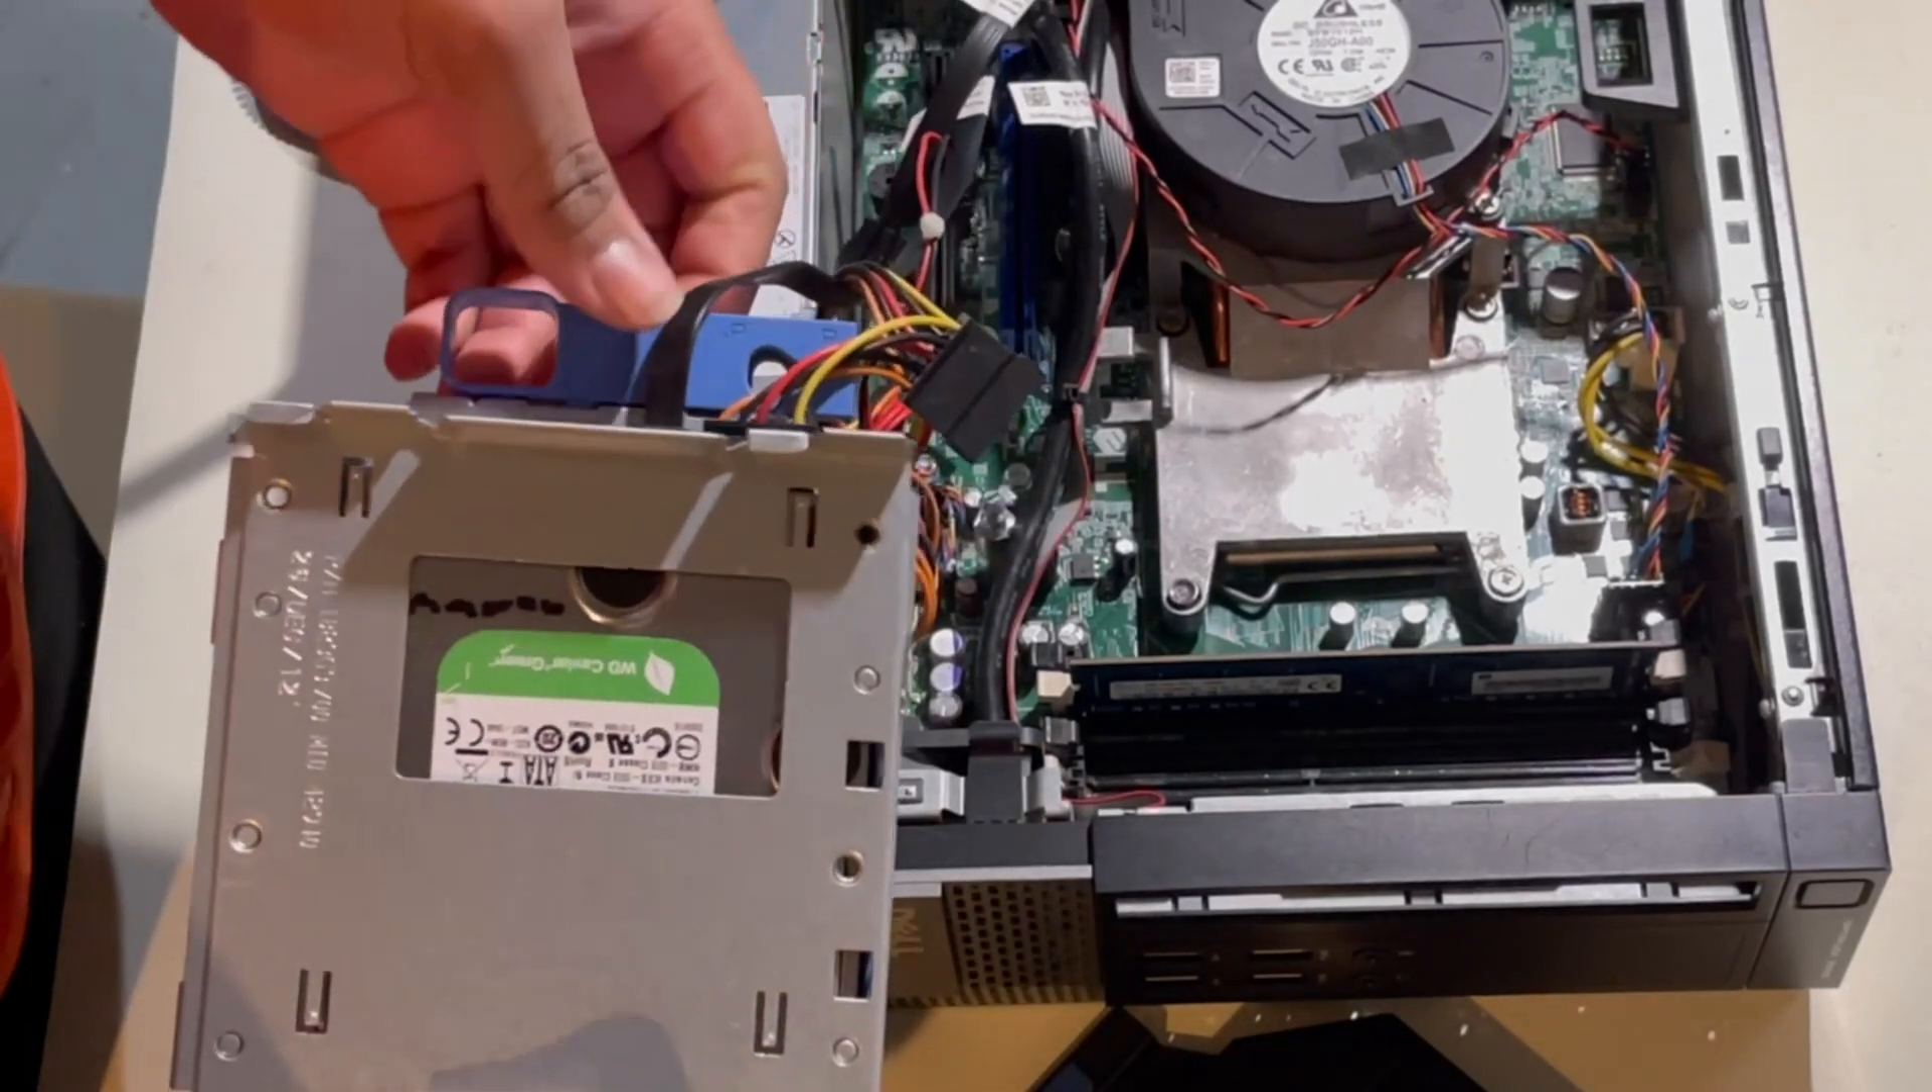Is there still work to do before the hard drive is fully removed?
Yes.